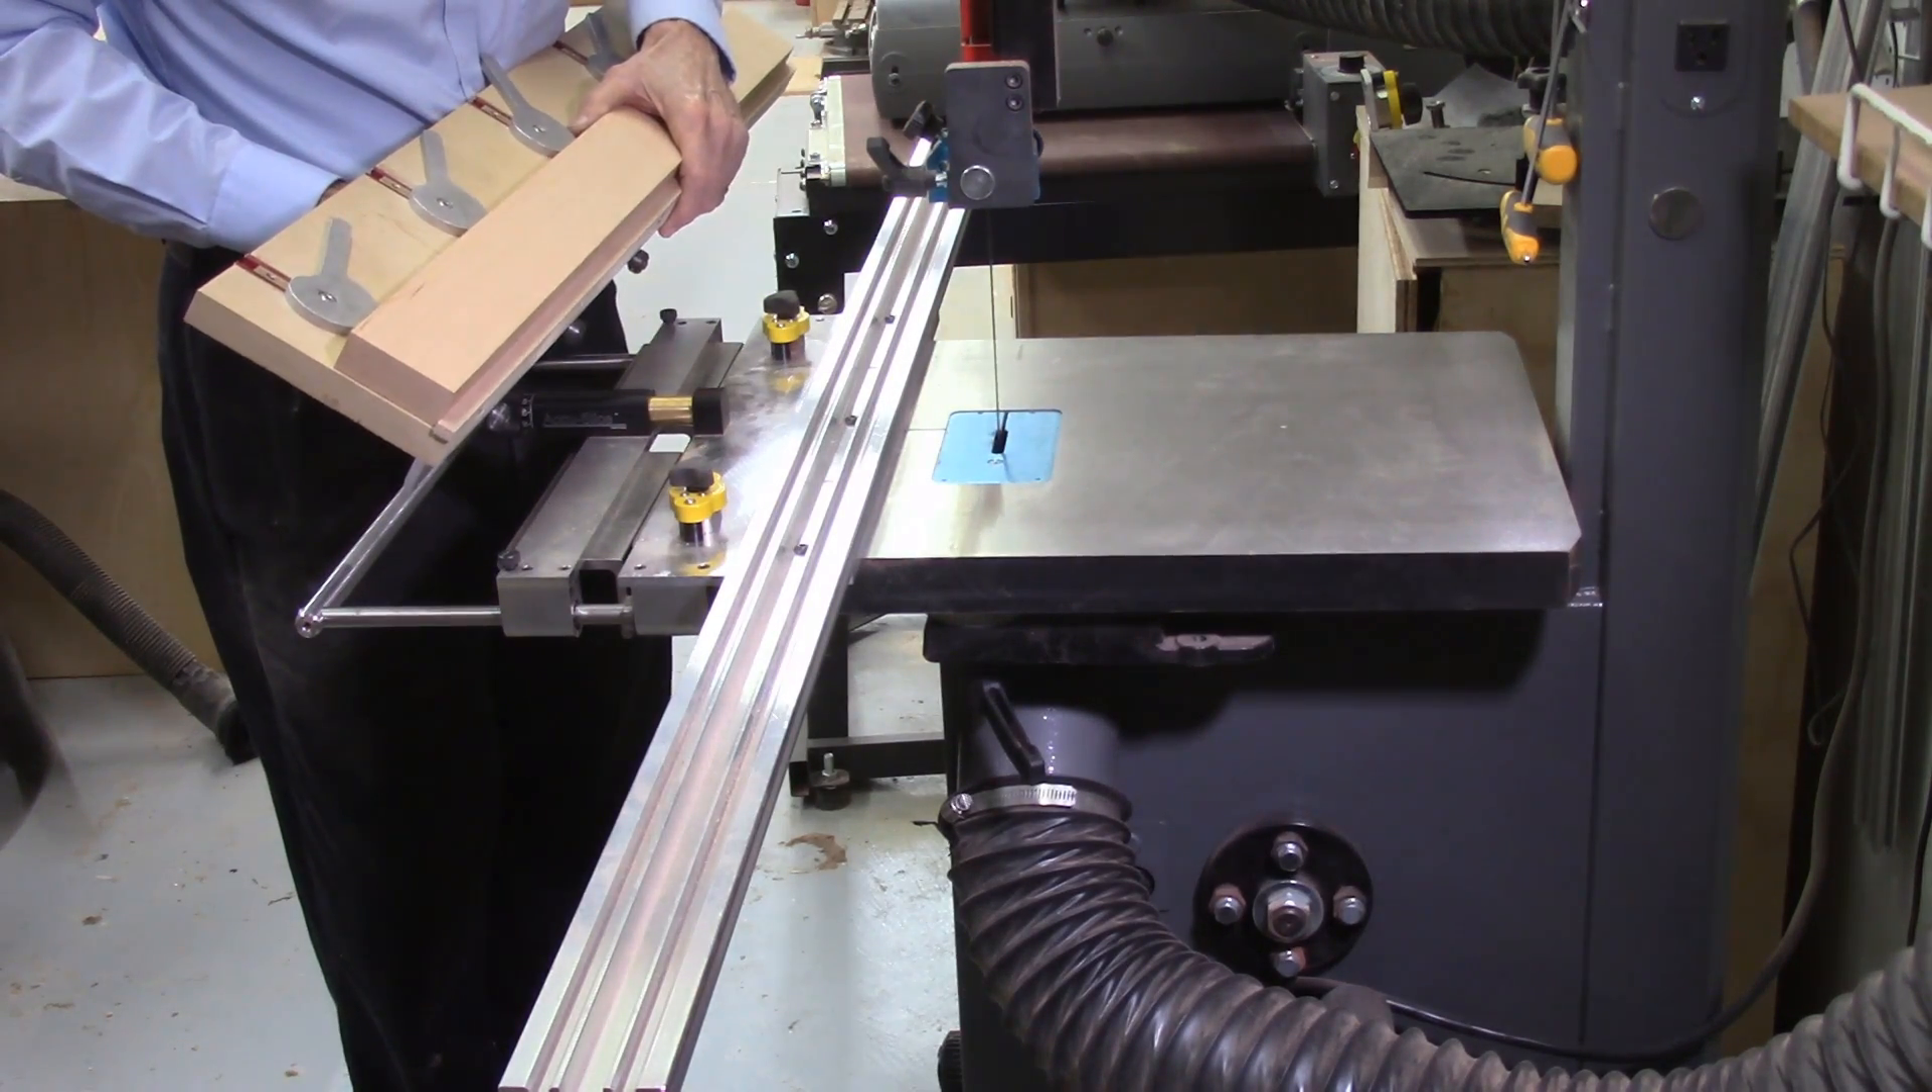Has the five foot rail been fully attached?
Yes.